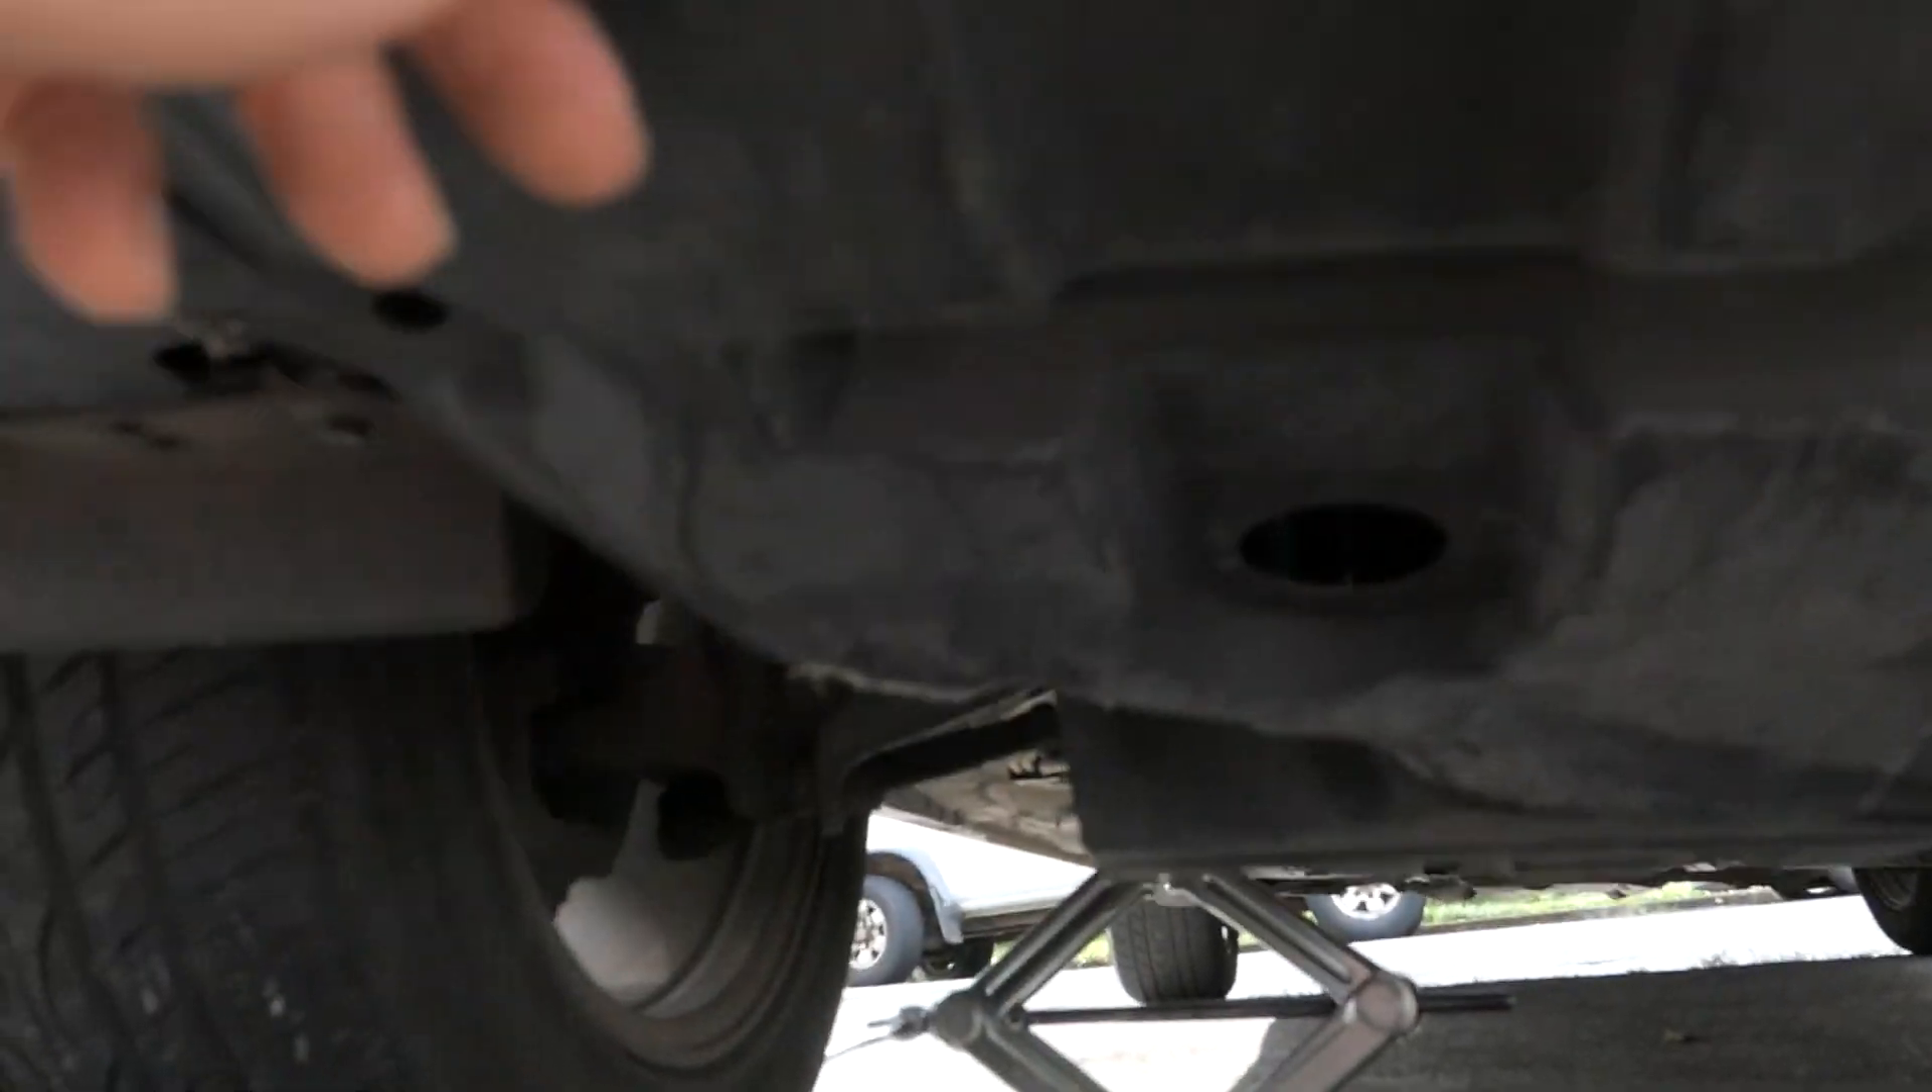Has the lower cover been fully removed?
No.